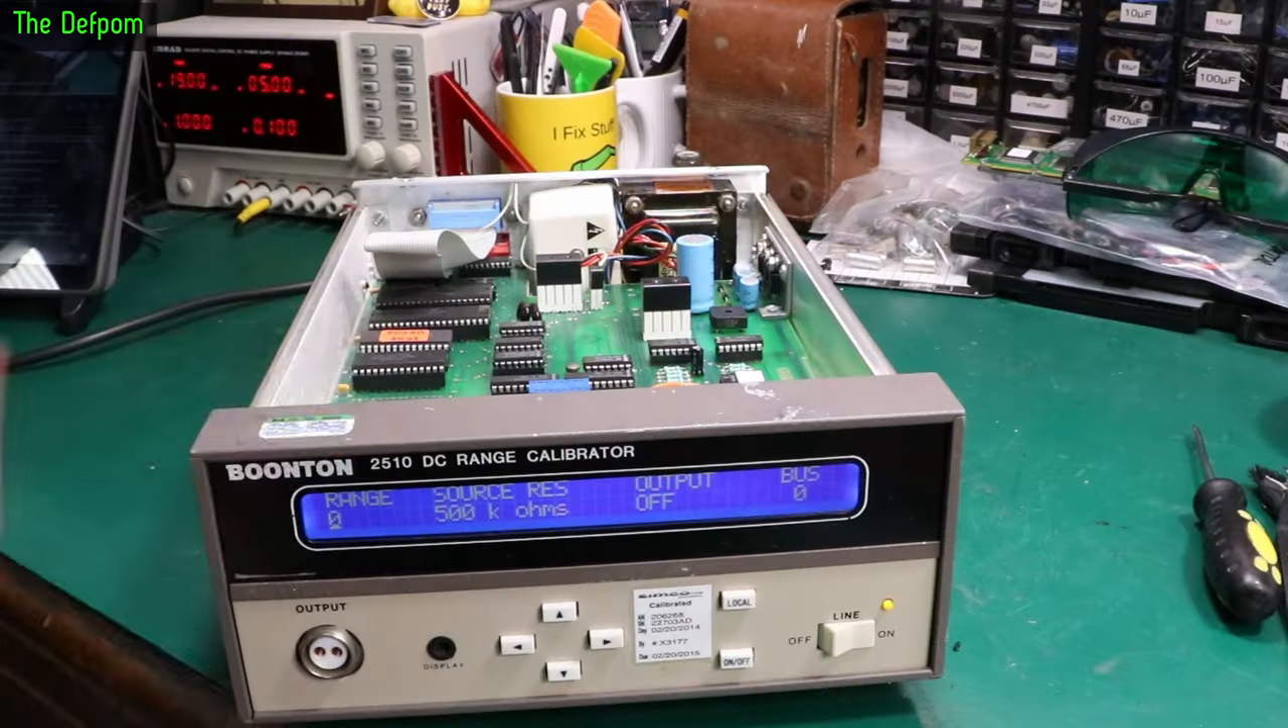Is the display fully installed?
Yes.